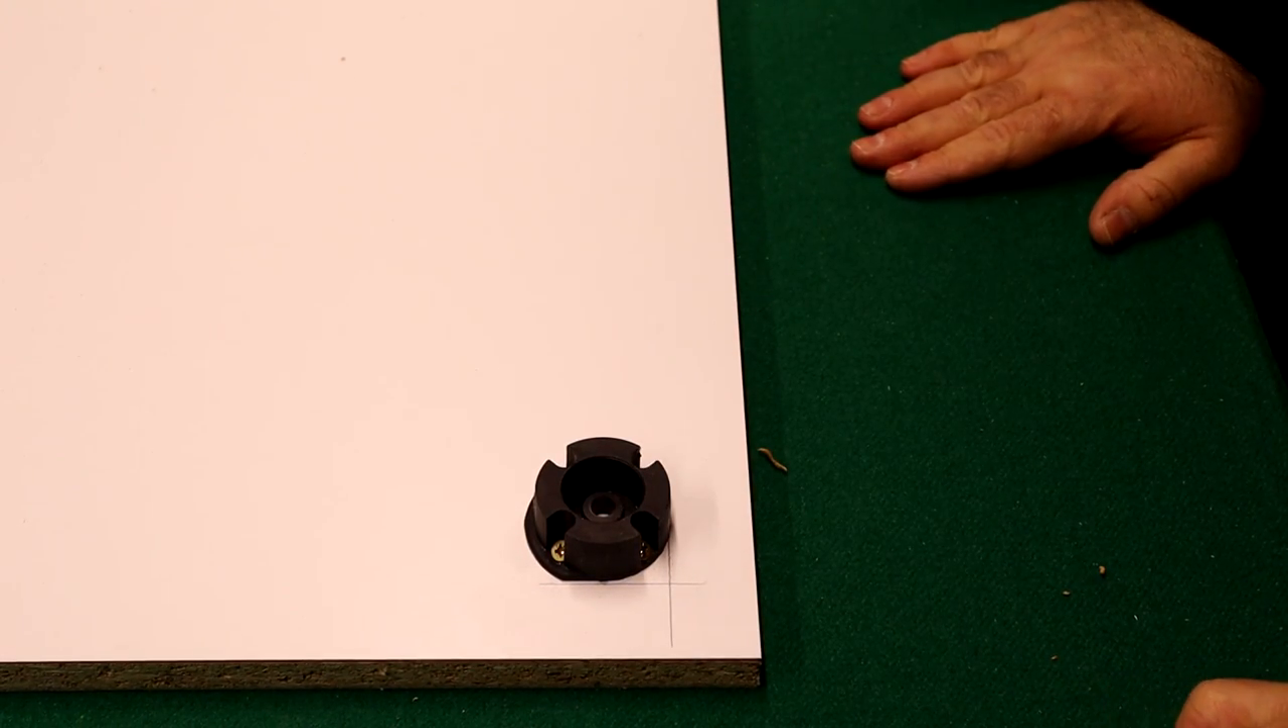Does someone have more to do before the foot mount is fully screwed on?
No.